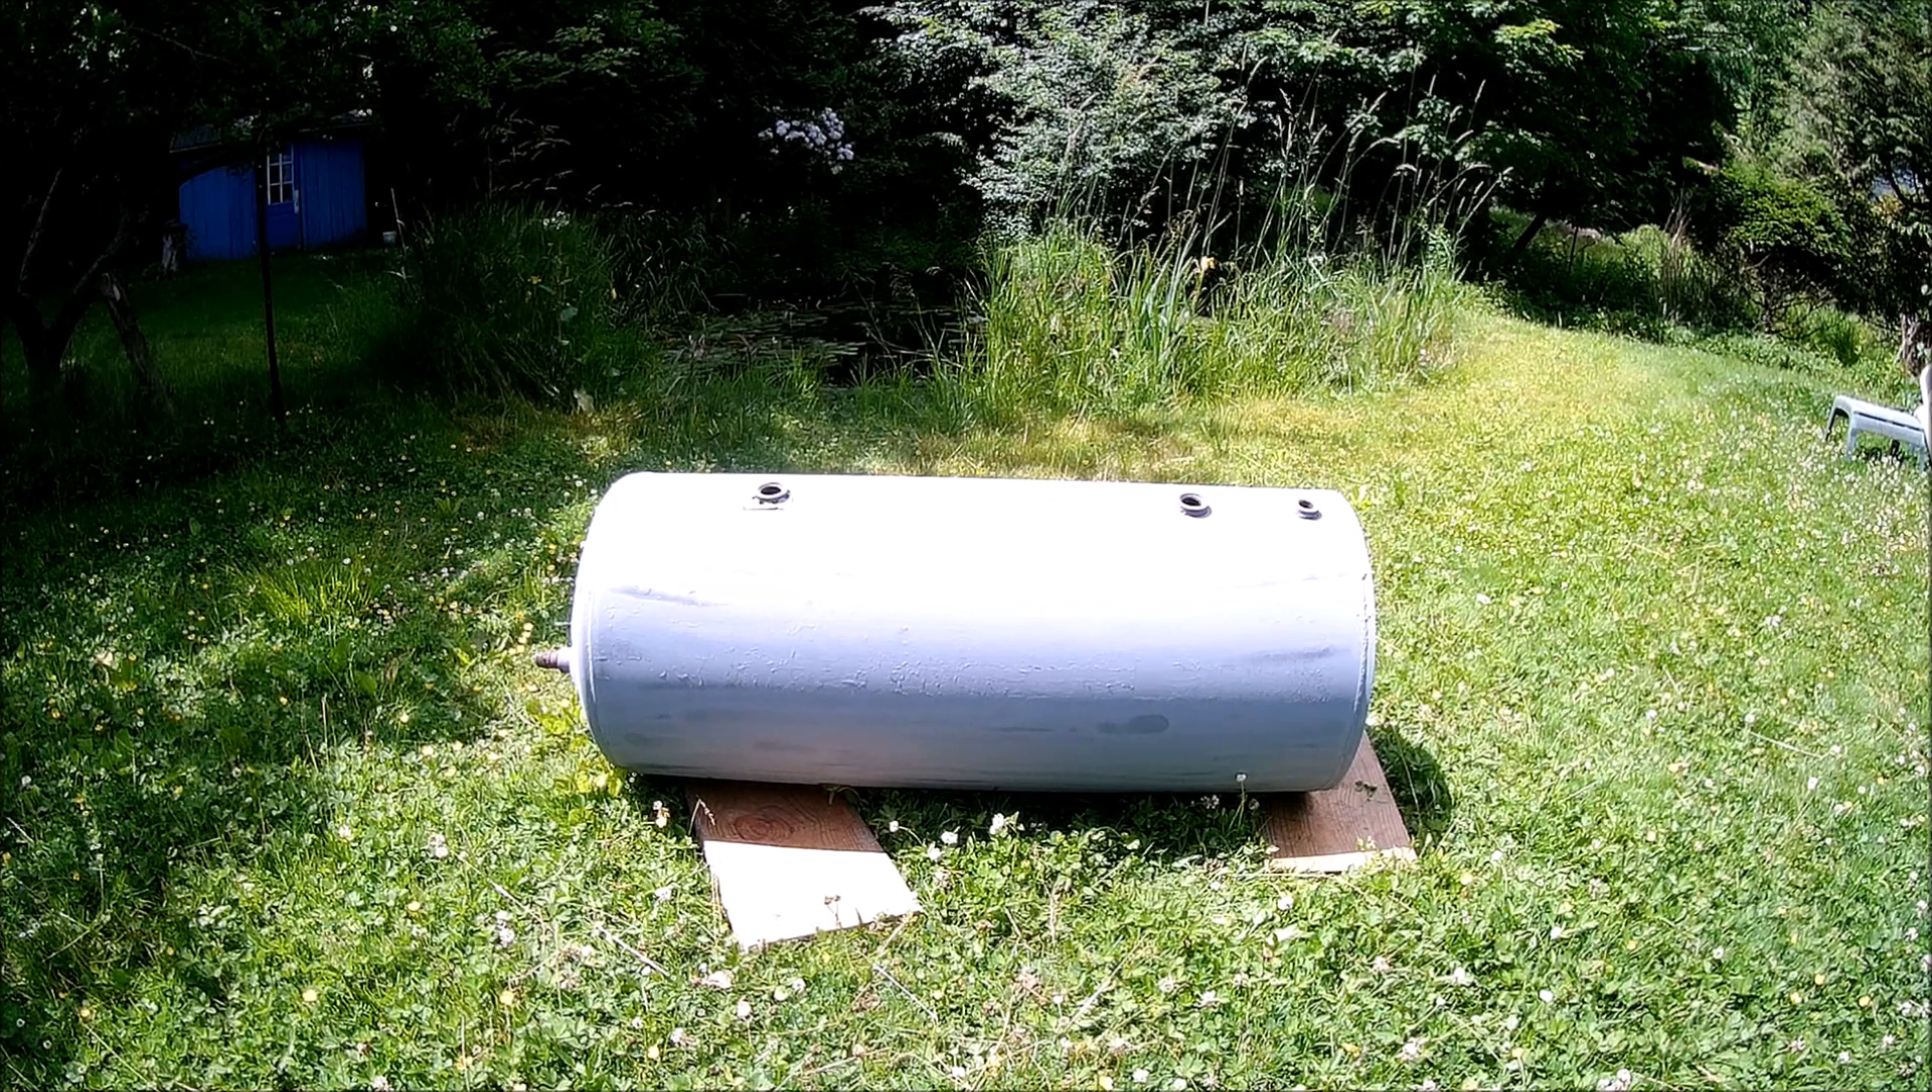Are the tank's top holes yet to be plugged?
Yes.